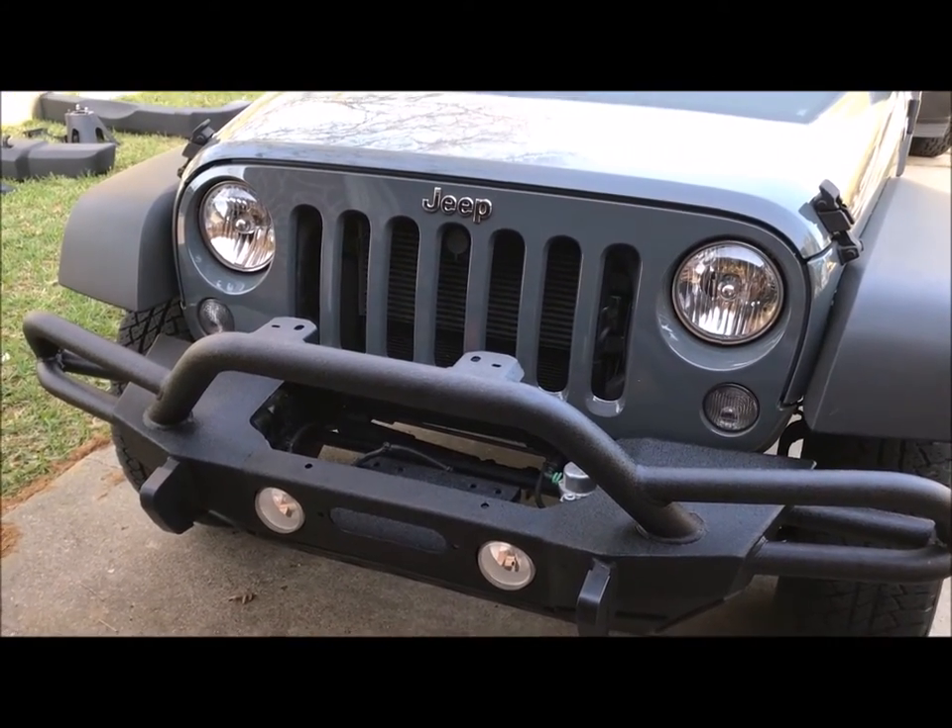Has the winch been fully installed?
No.